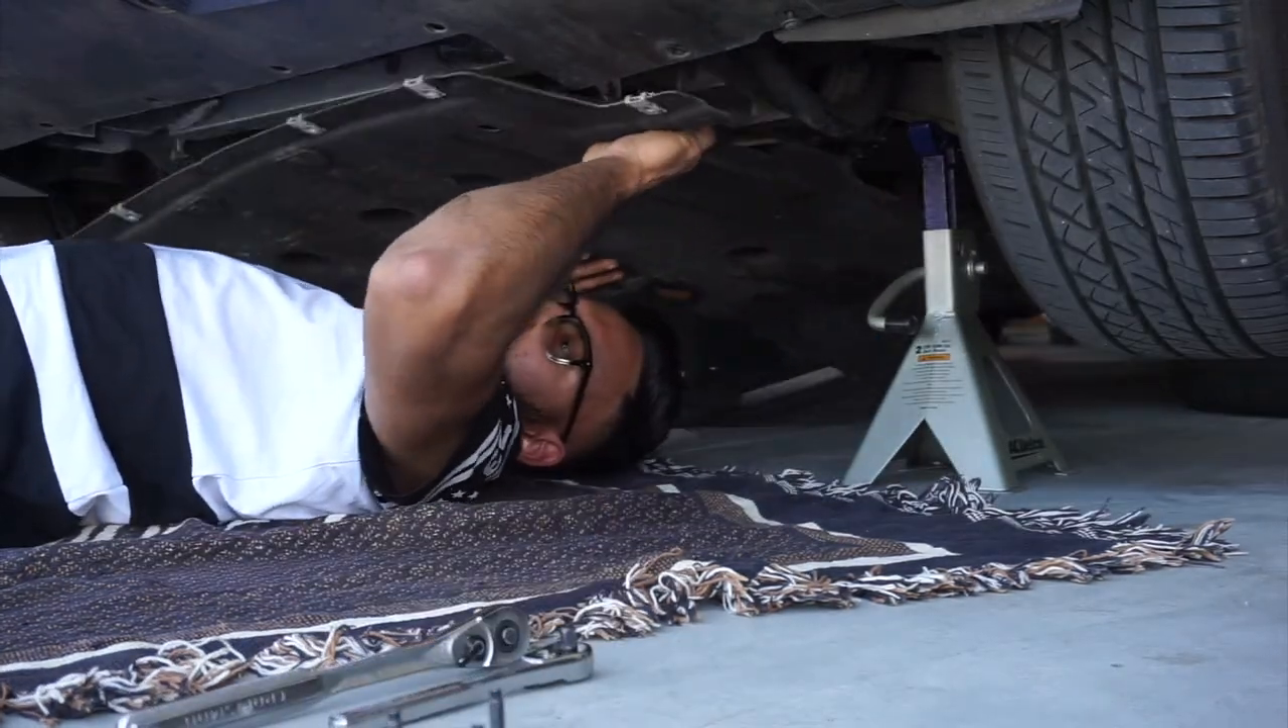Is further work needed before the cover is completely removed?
Yes.